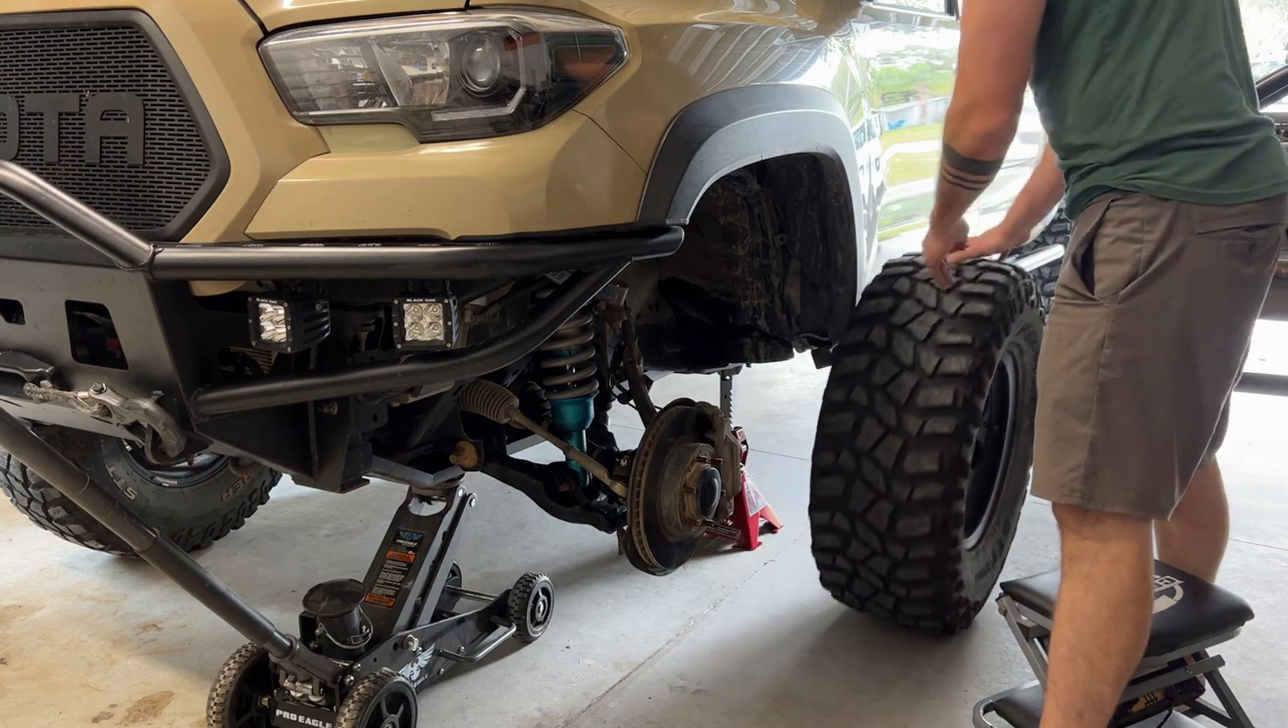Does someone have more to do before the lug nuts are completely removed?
No.